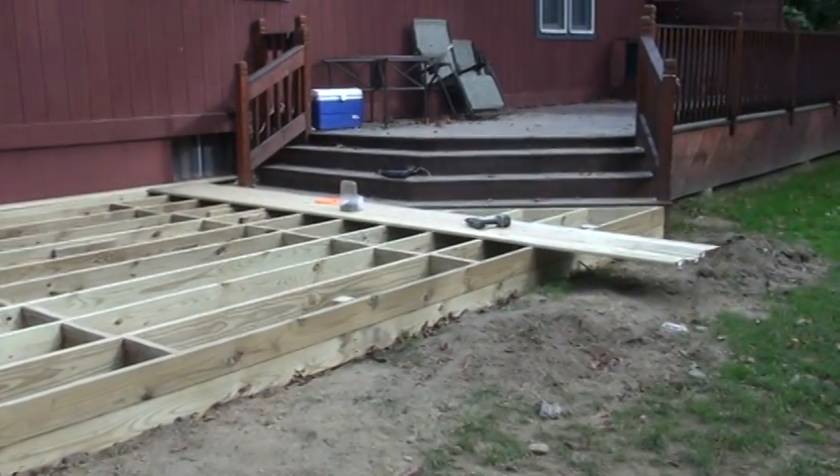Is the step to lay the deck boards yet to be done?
Yes.